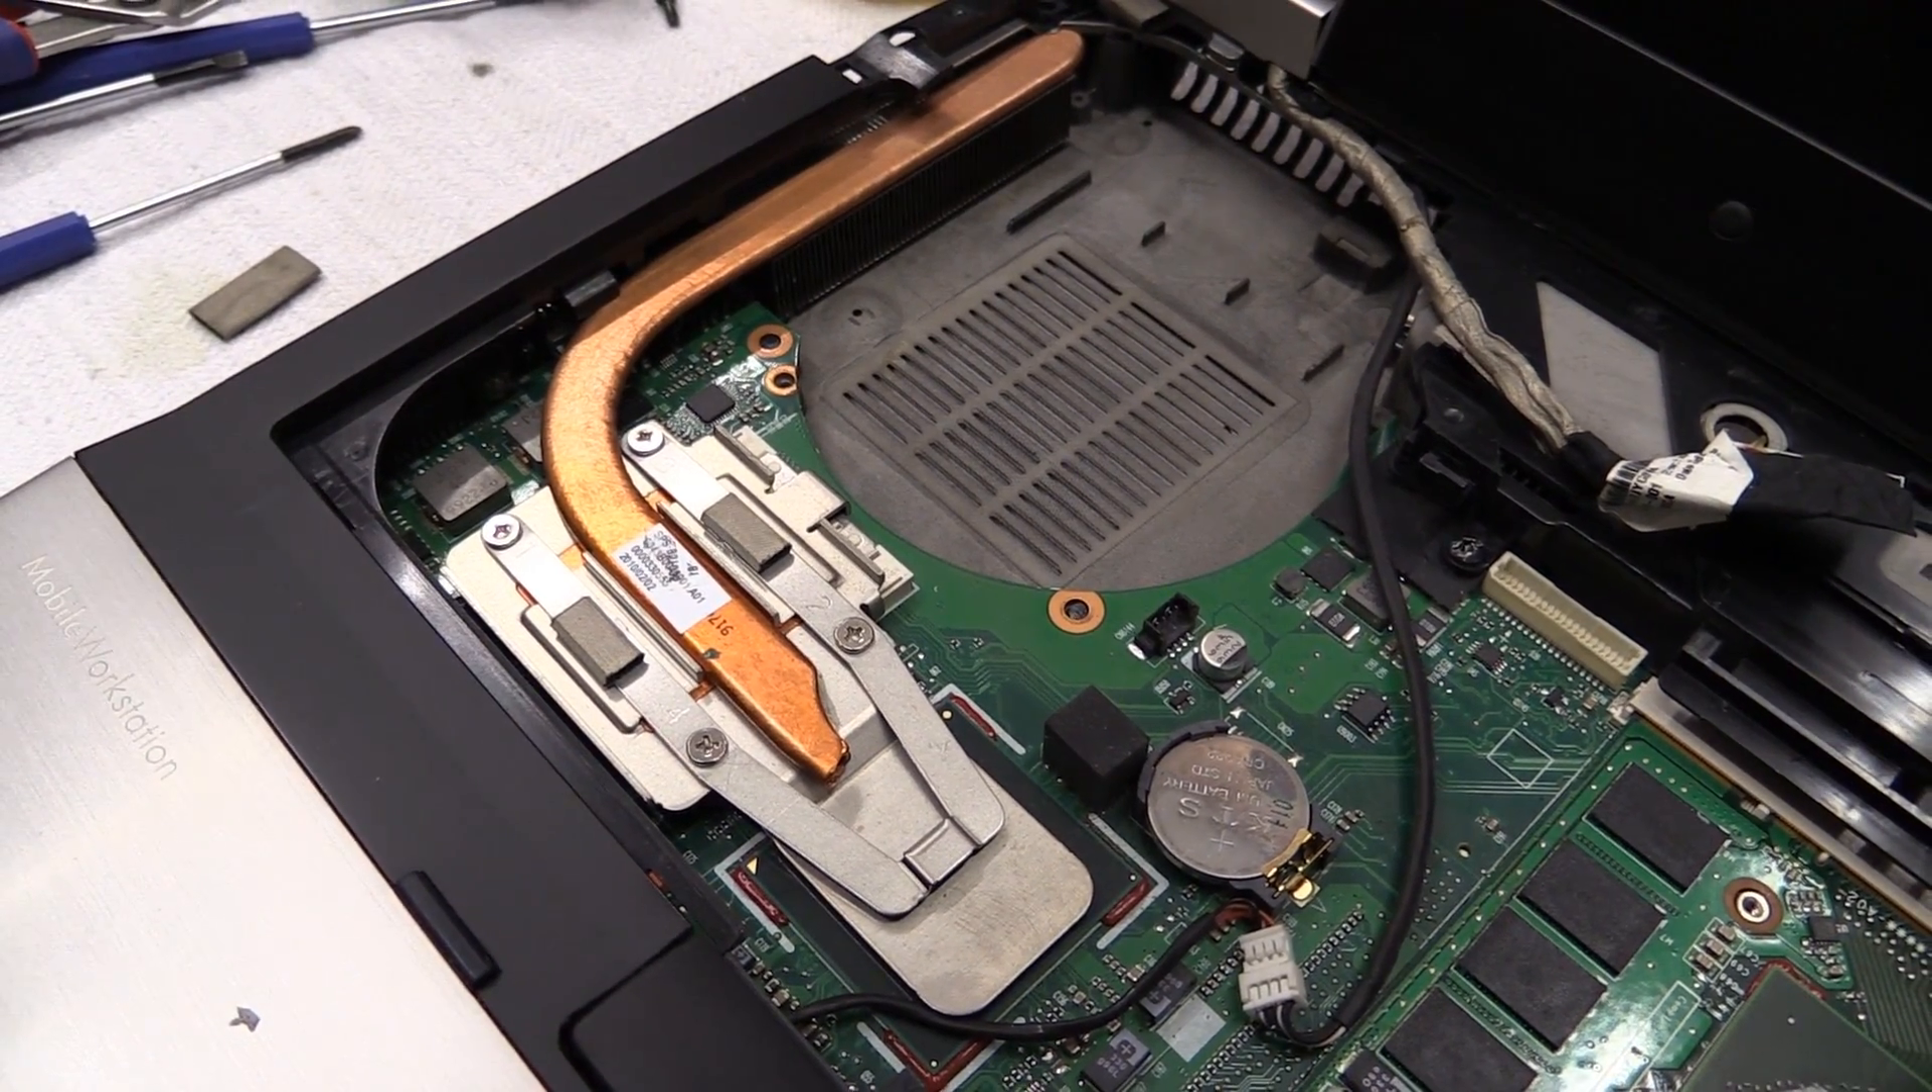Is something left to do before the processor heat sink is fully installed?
No.